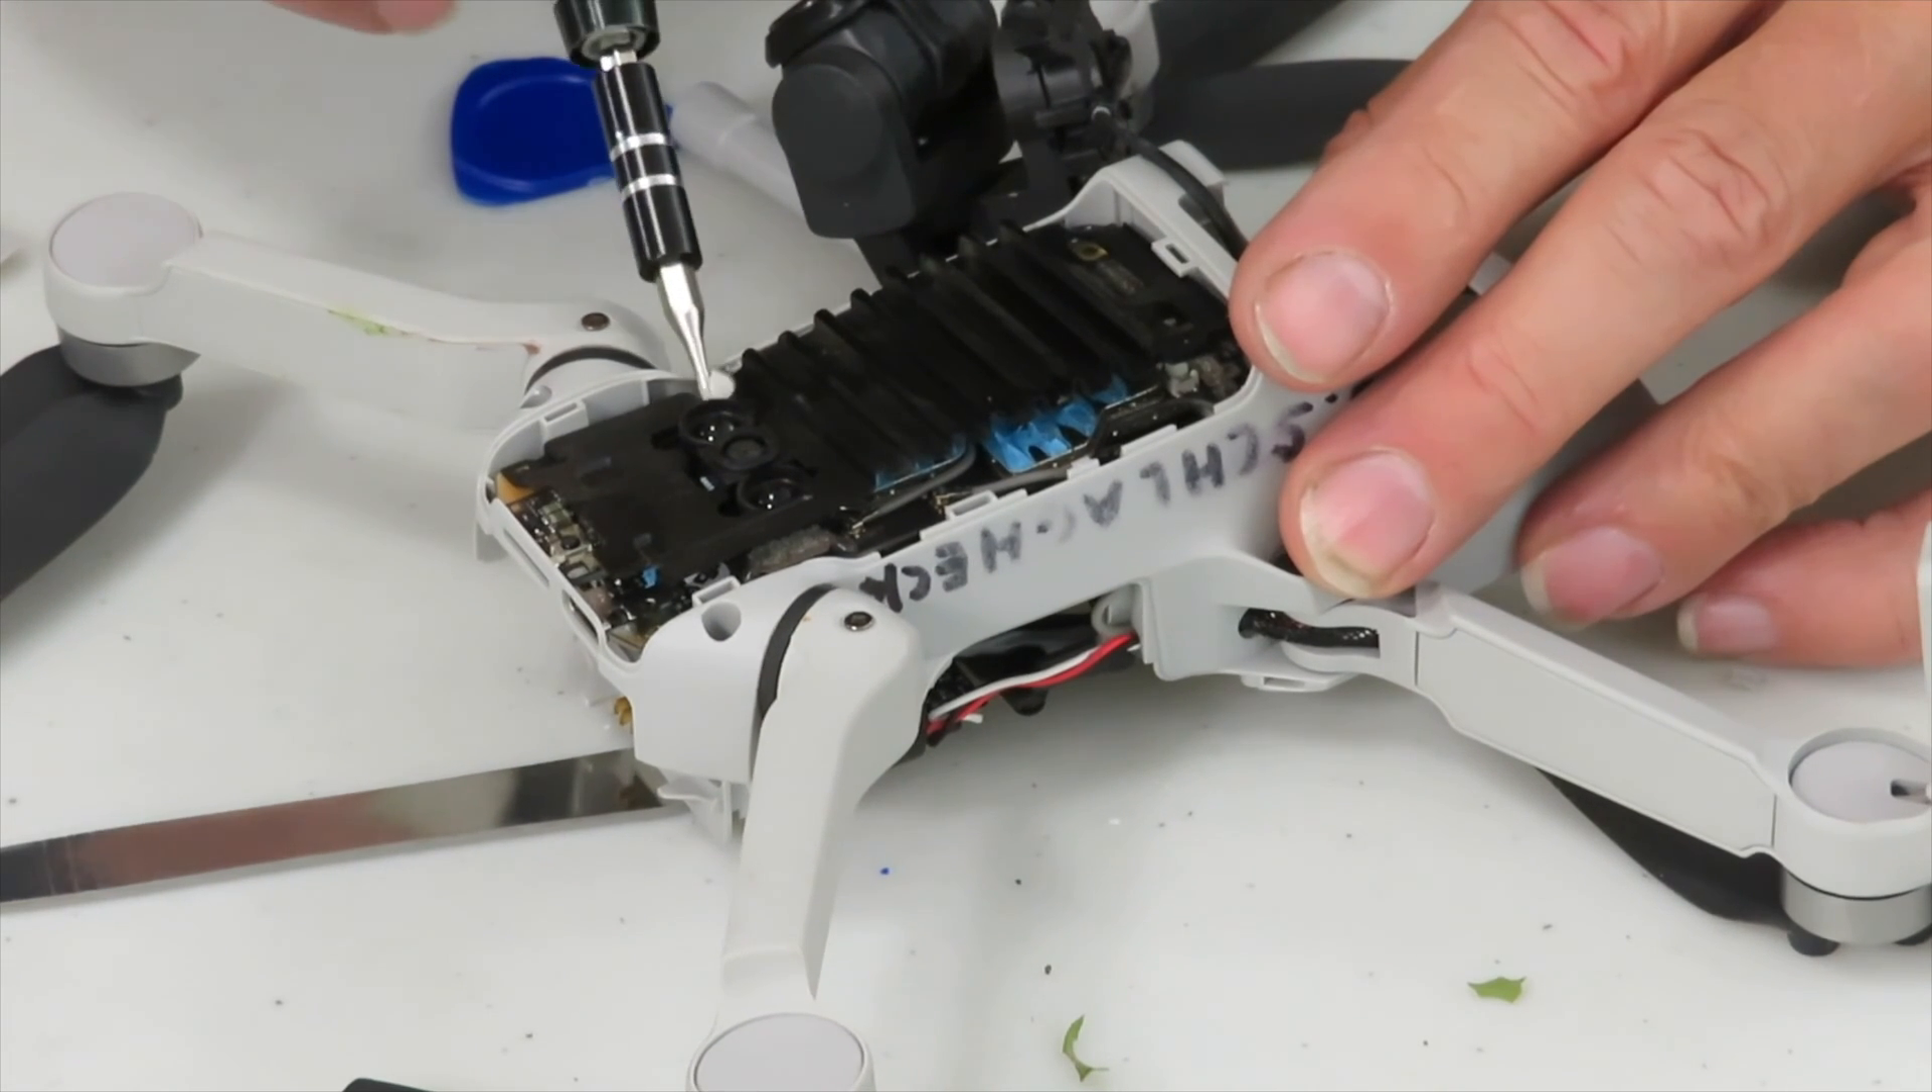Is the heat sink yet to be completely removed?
Yes.